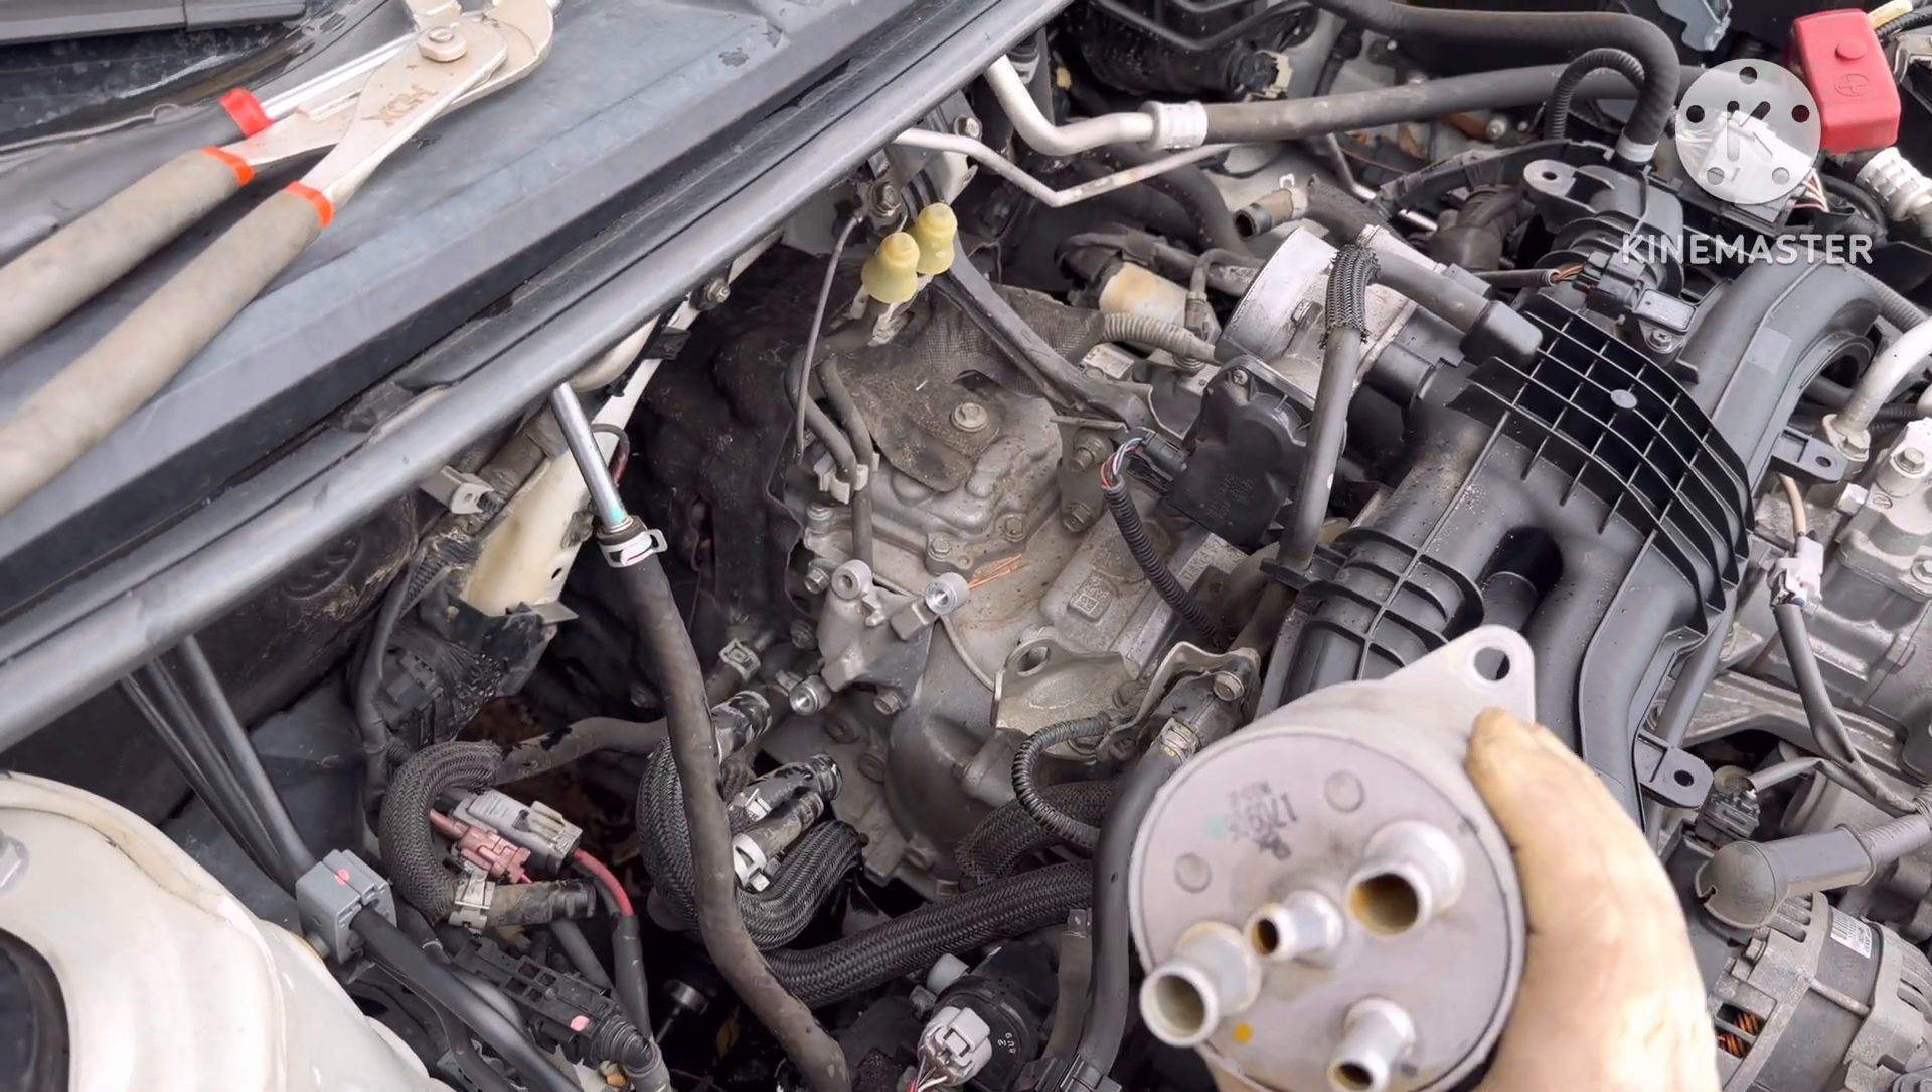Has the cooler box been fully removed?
Yes.